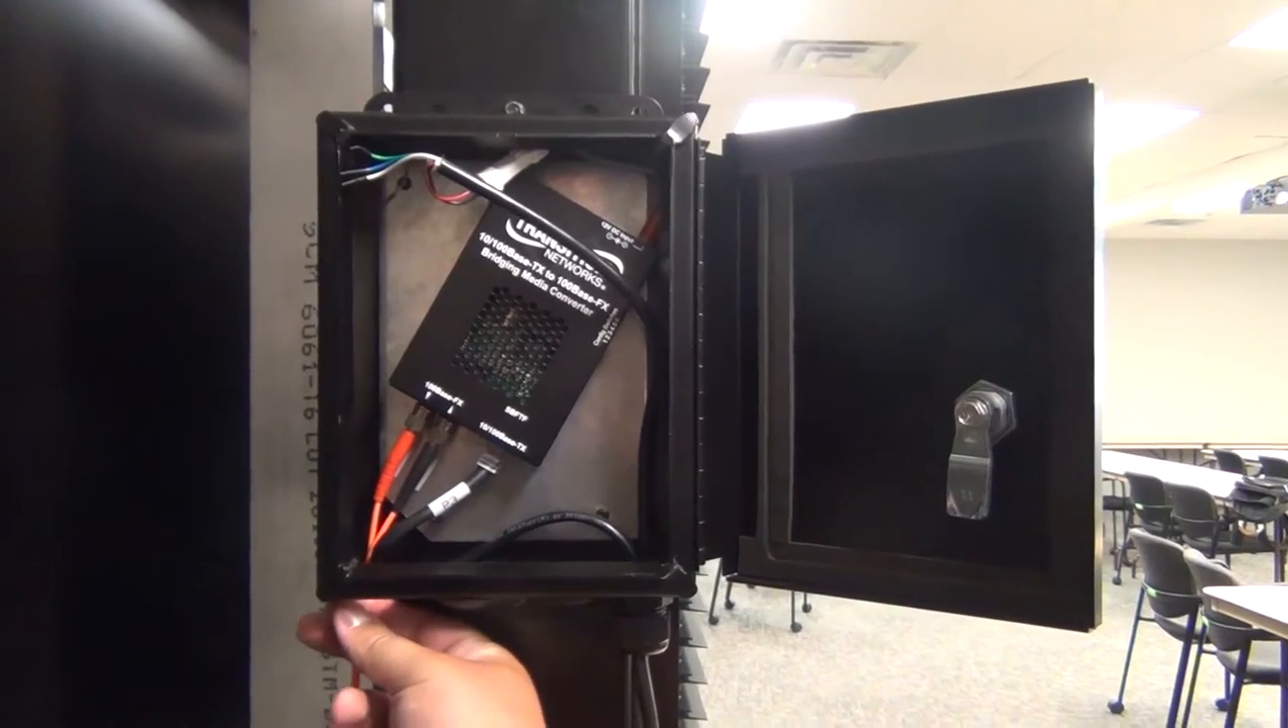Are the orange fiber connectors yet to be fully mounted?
No.